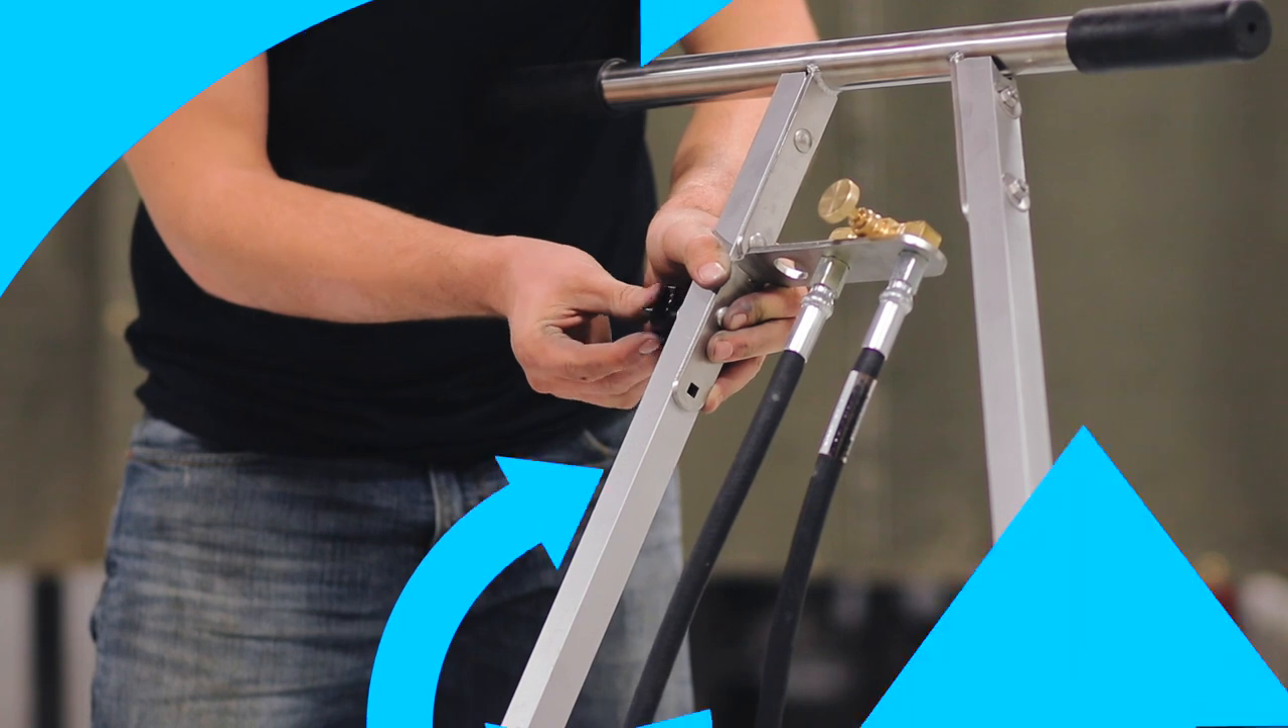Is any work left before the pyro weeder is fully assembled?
Yes.